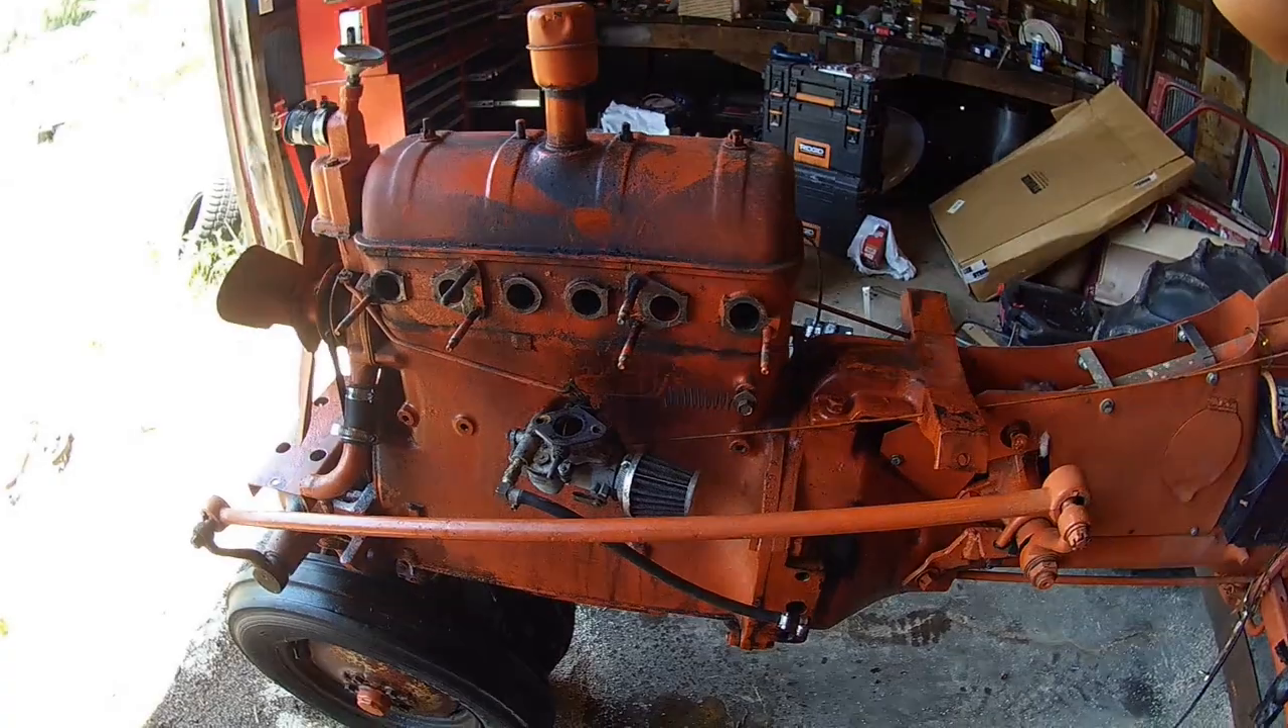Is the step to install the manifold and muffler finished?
No.